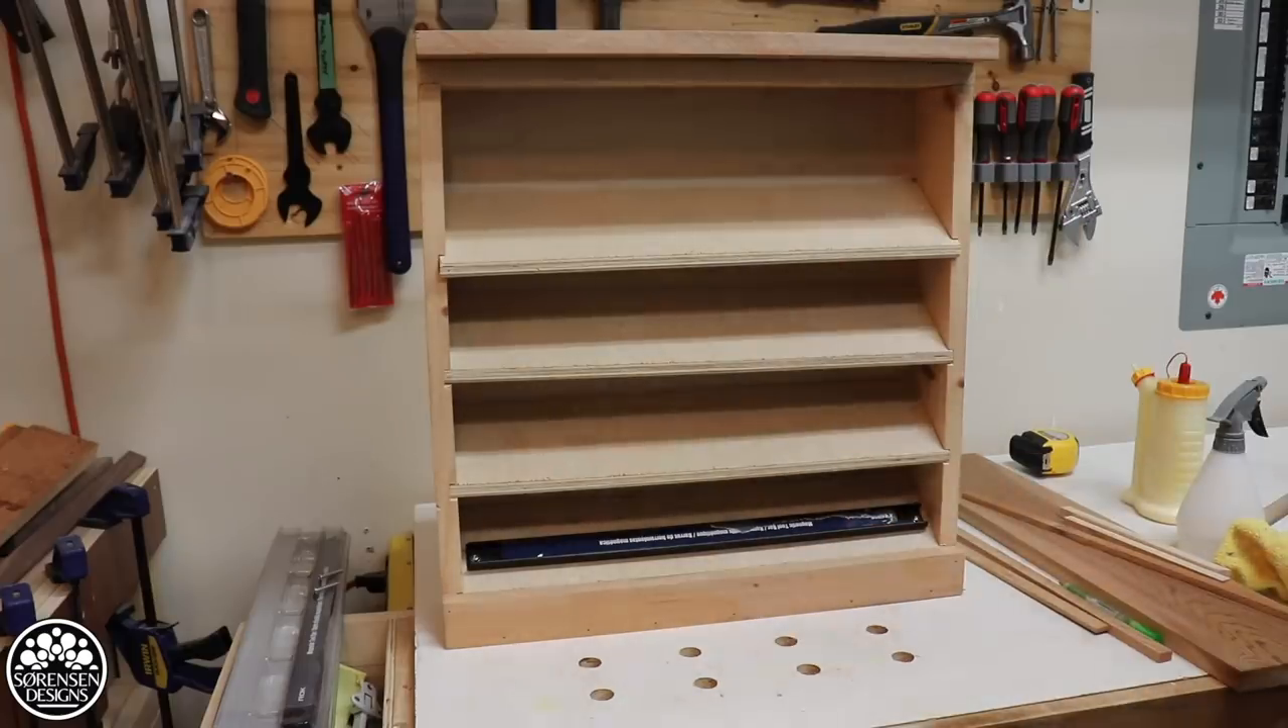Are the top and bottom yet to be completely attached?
No.